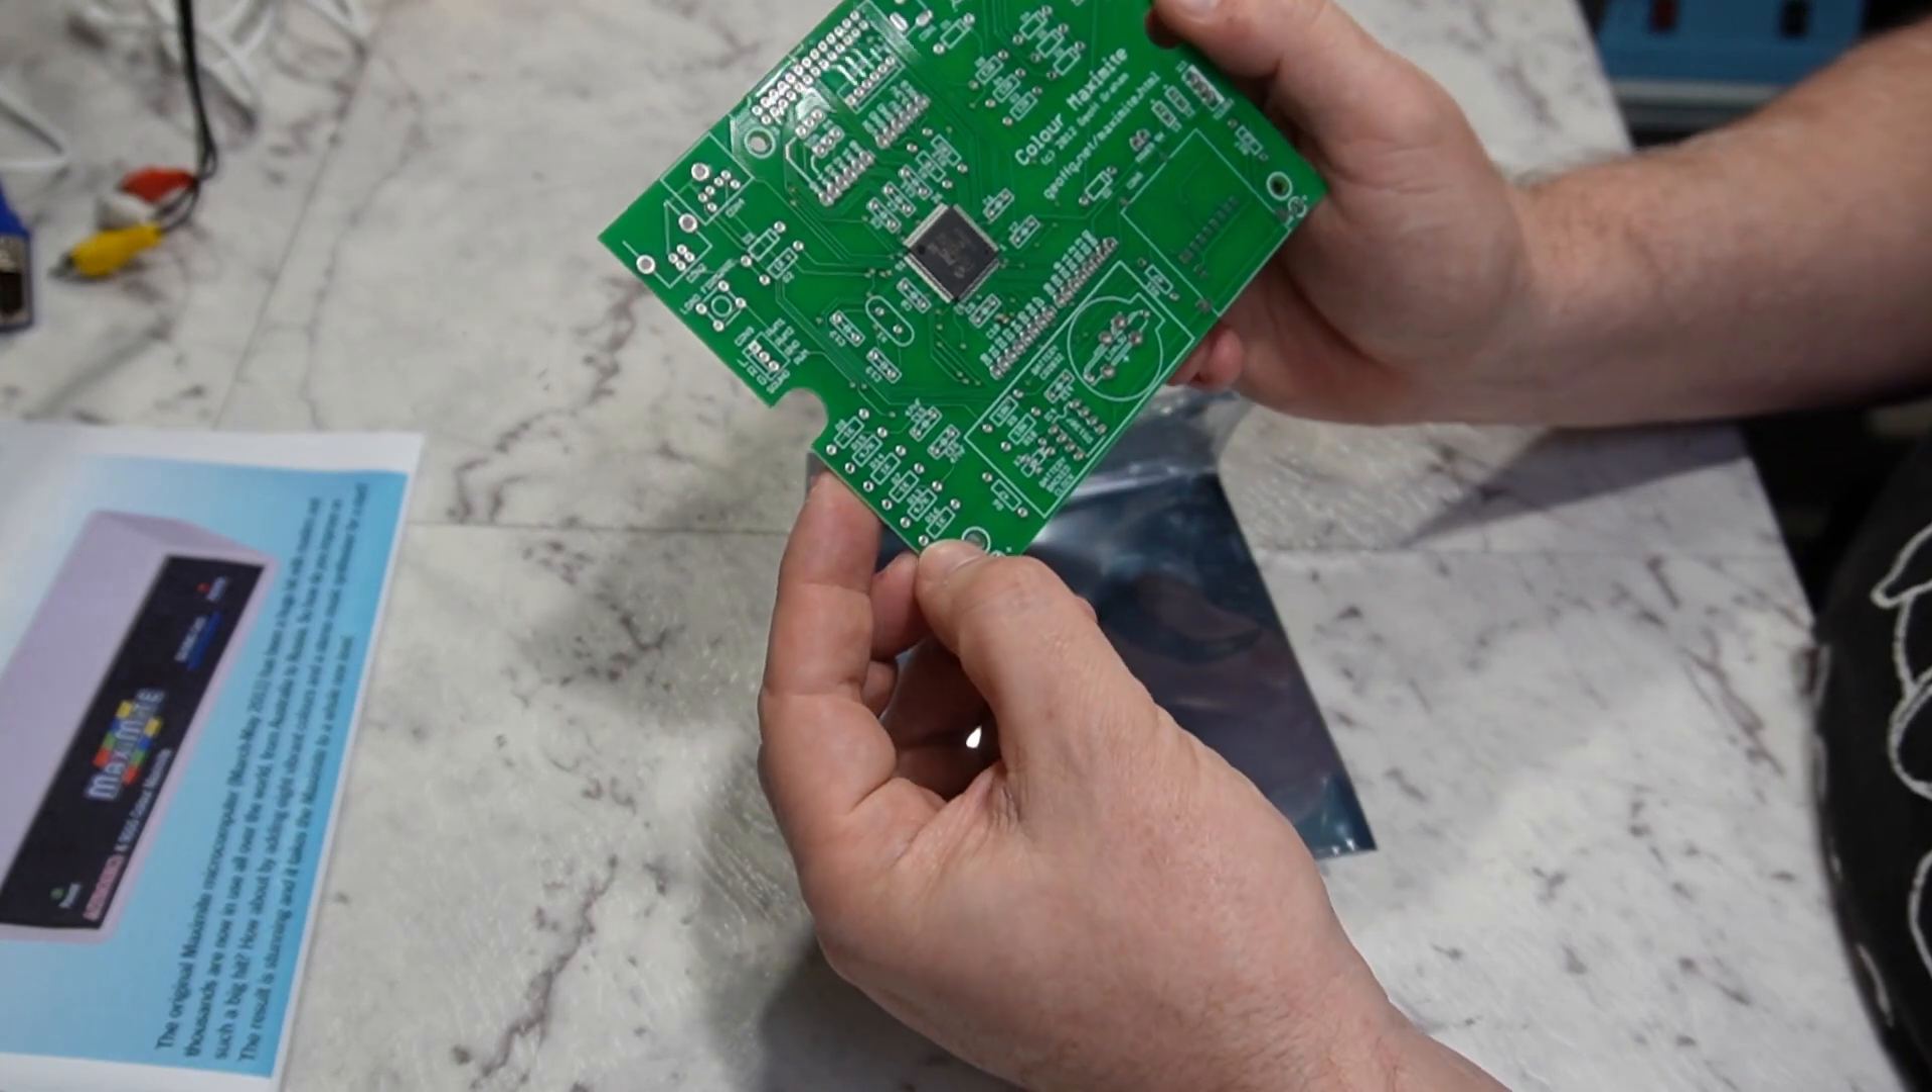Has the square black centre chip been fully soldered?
Yes.